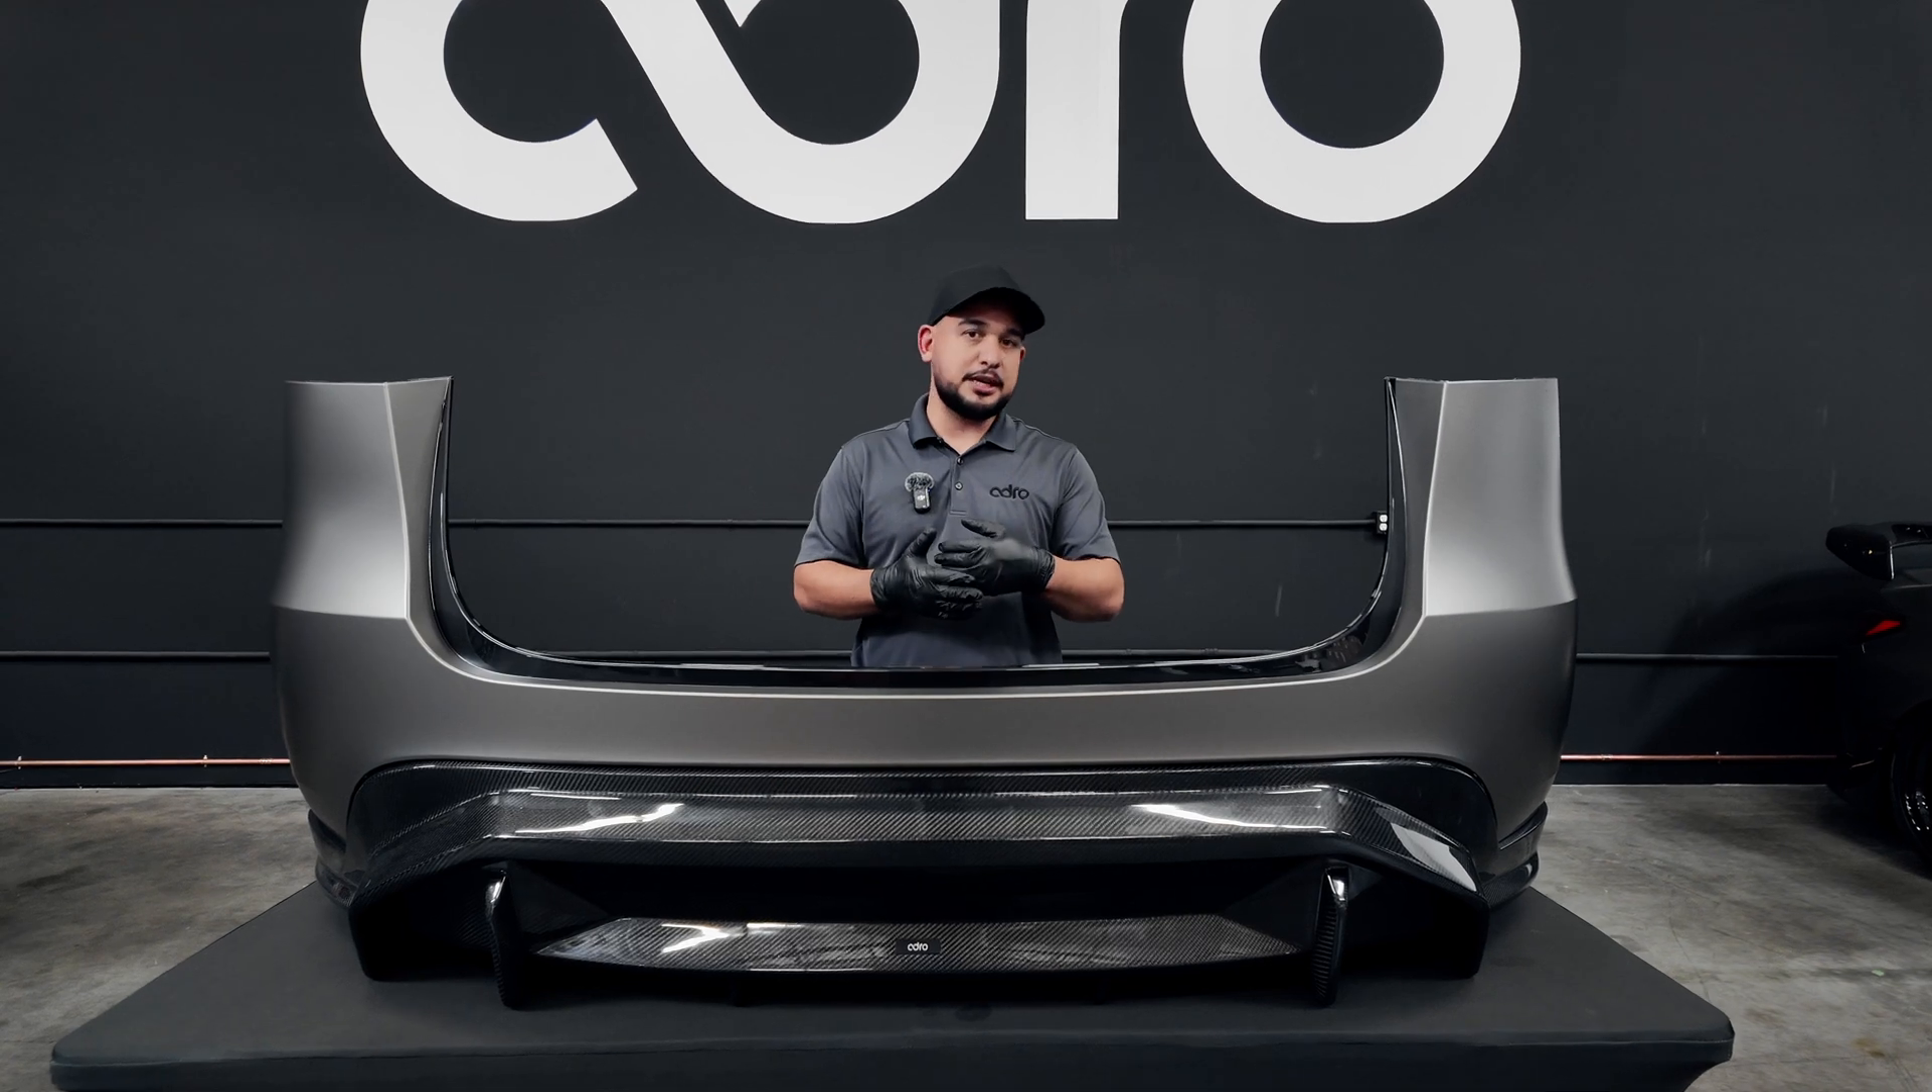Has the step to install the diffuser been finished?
Yes.